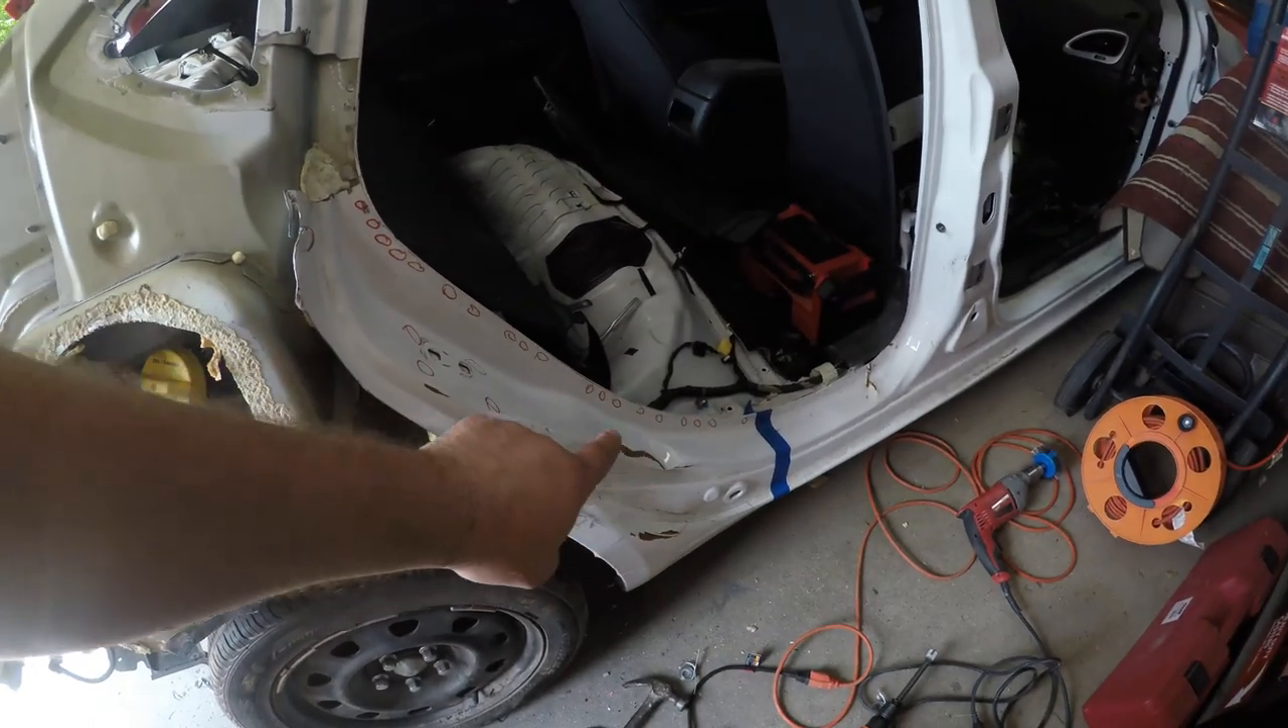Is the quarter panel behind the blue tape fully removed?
No.